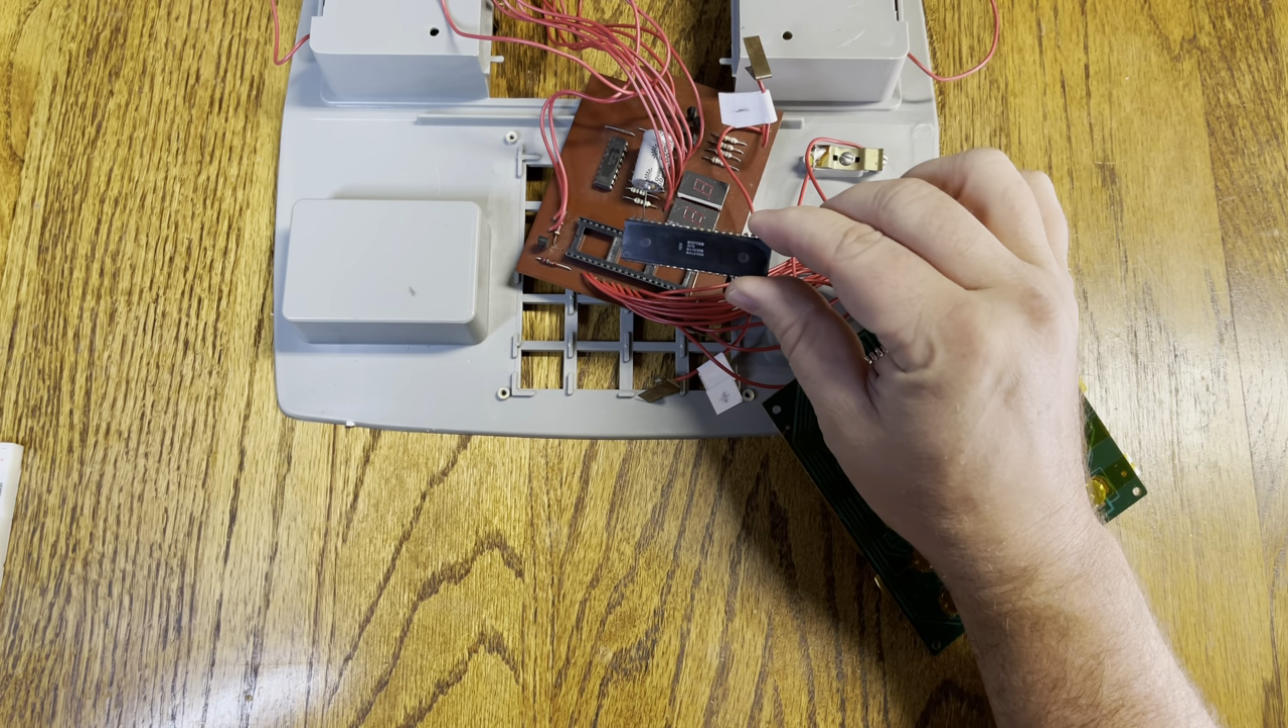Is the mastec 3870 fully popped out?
Yes.